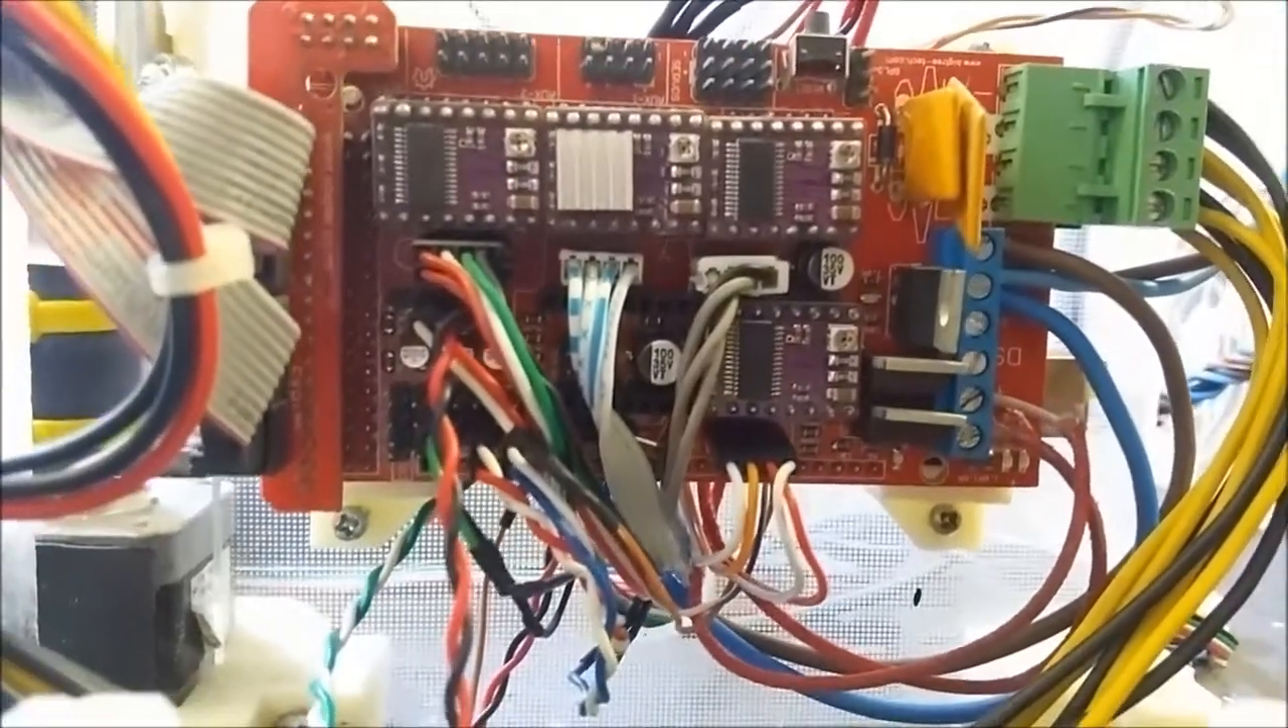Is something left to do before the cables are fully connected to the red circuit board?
No.